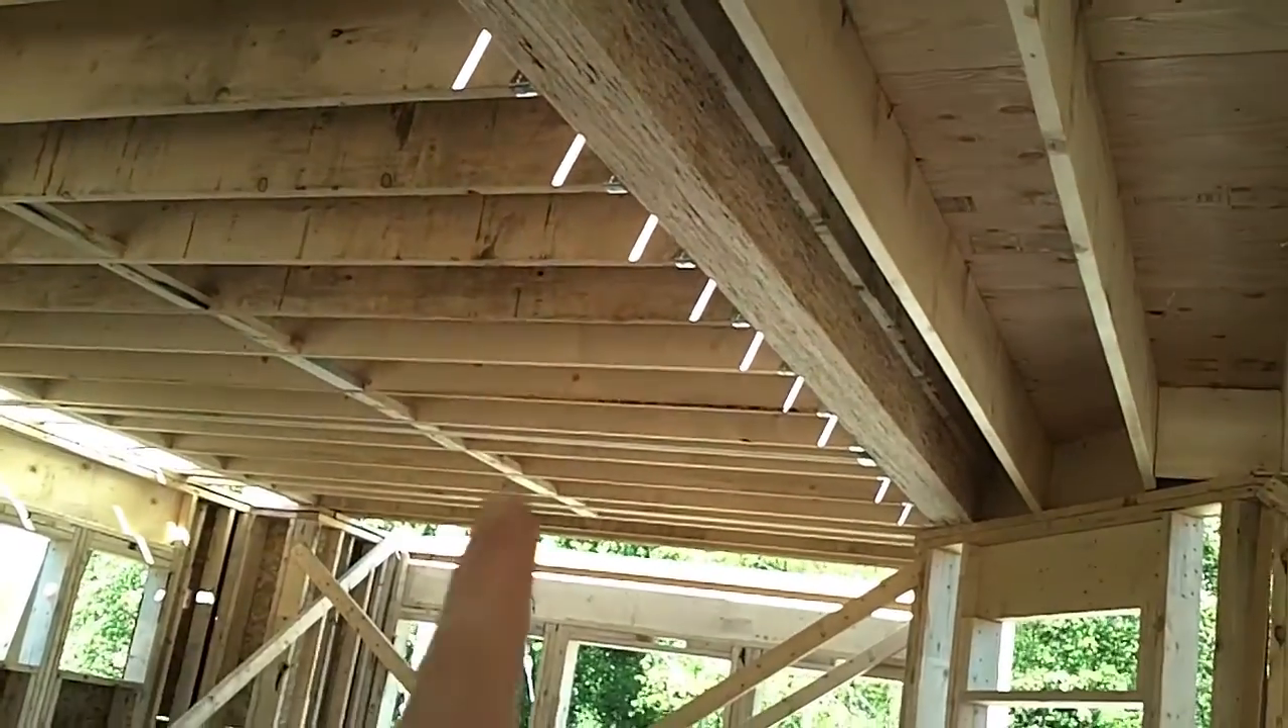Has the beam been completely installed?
Yes.